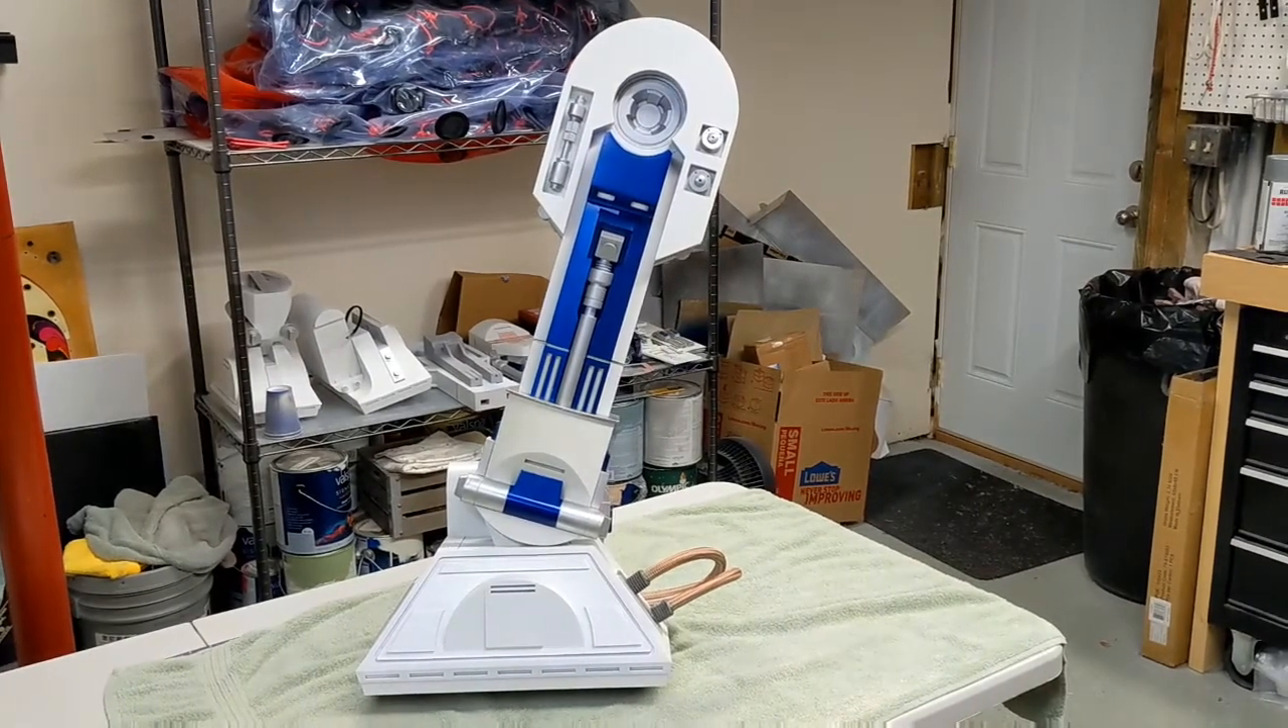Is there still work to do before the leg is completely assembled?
No.